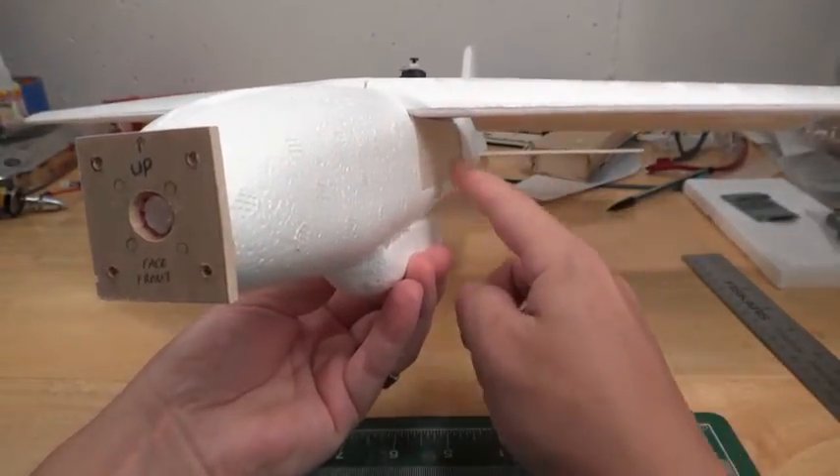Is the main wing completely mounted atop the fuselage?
Yes.